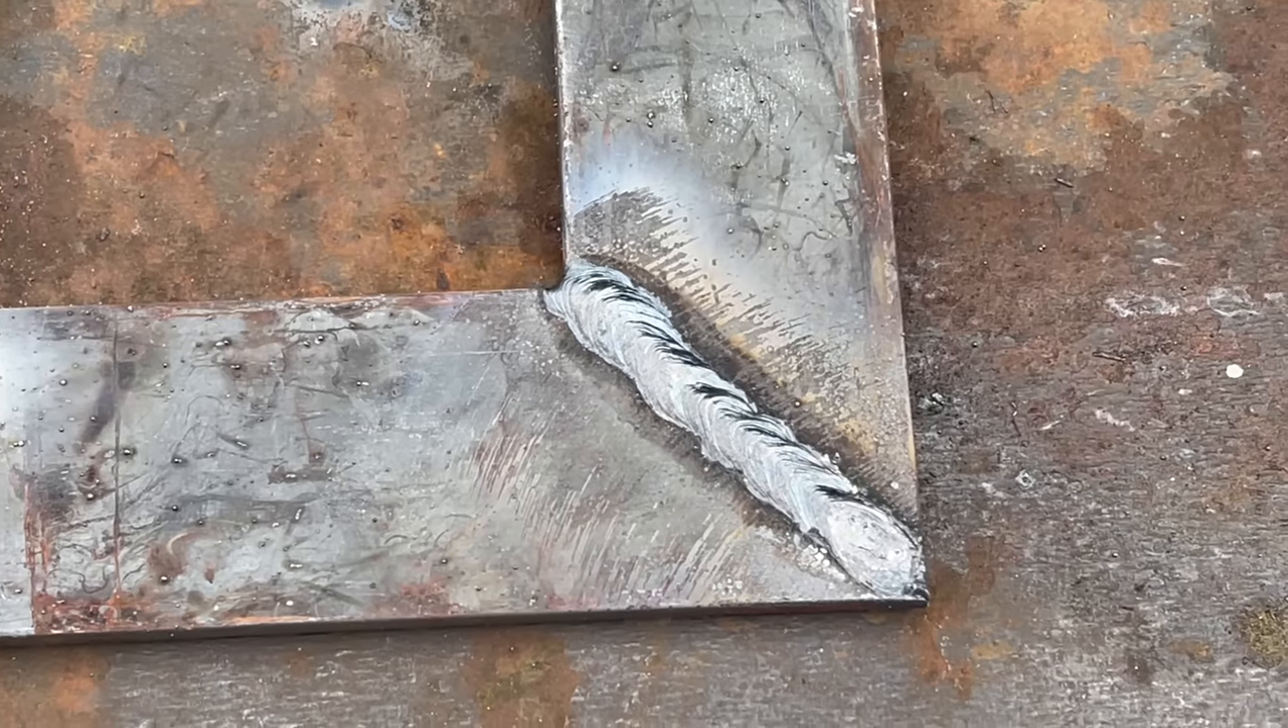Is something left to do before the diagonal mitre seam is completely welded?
No.